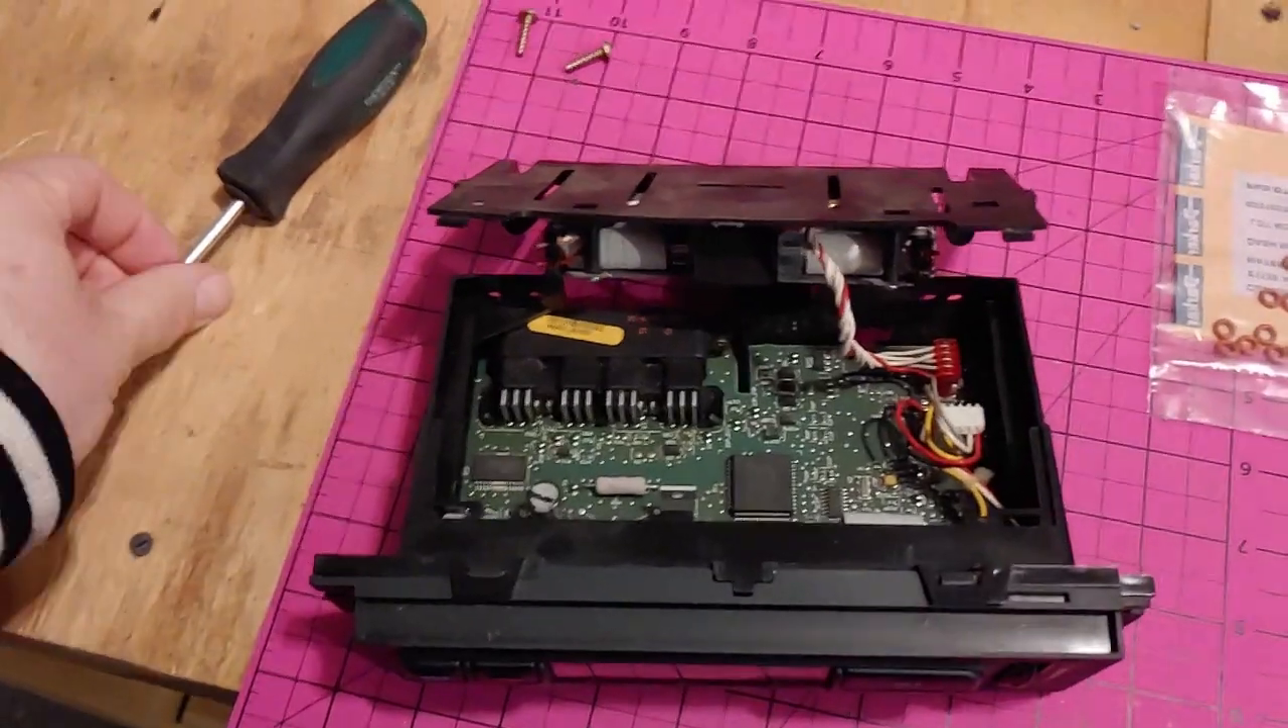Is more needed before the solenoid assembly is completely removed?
Yes.